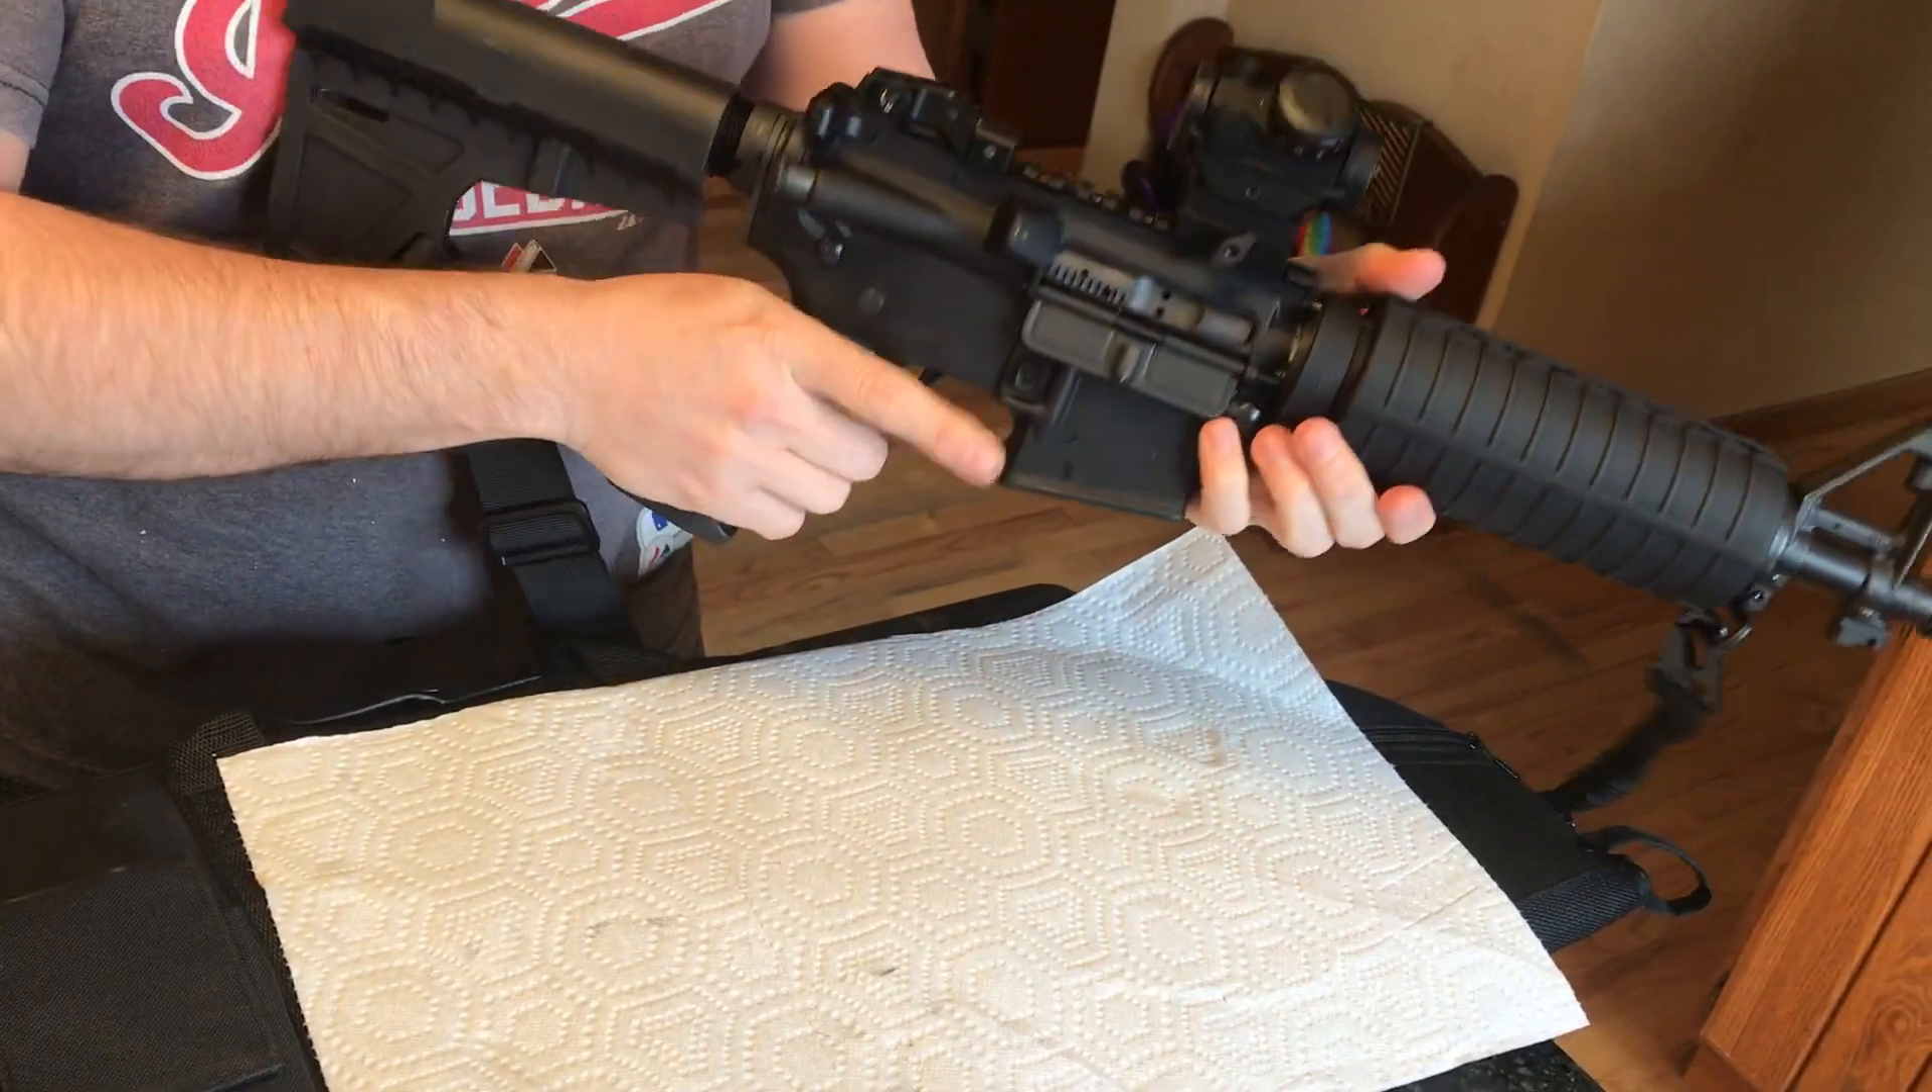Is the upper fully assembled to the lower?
Yes.